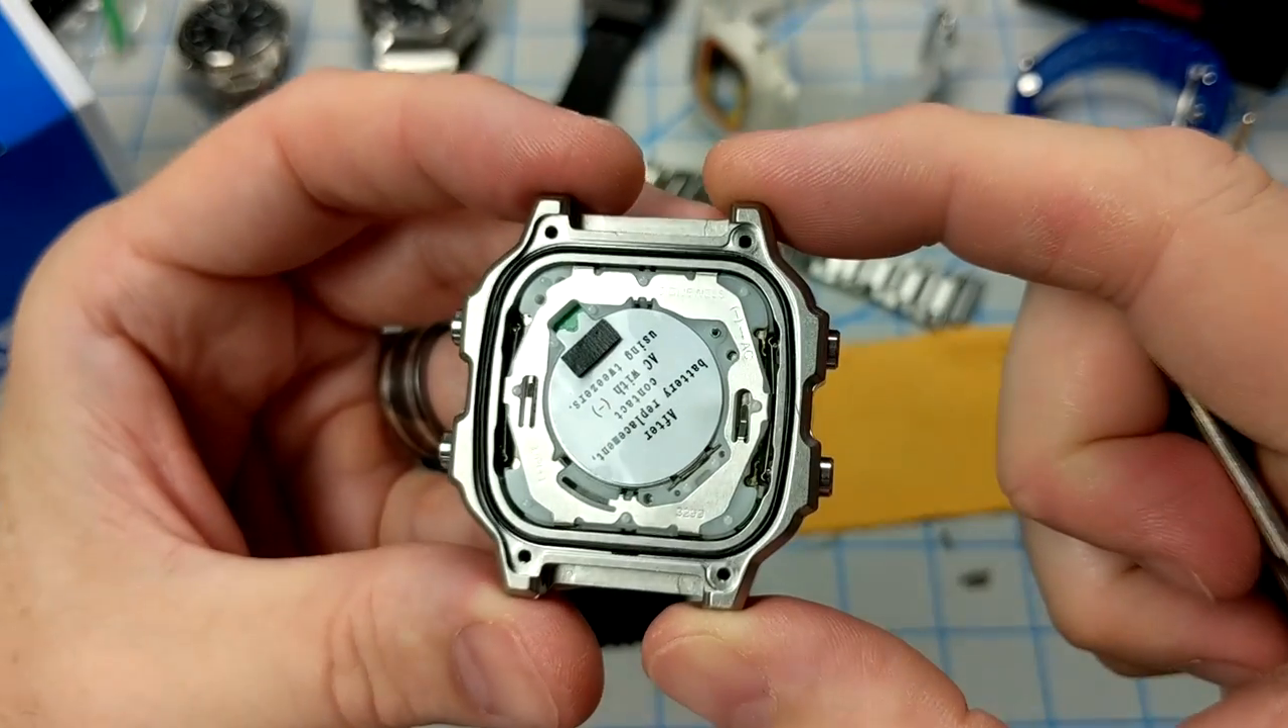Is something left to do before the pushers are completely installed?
No.